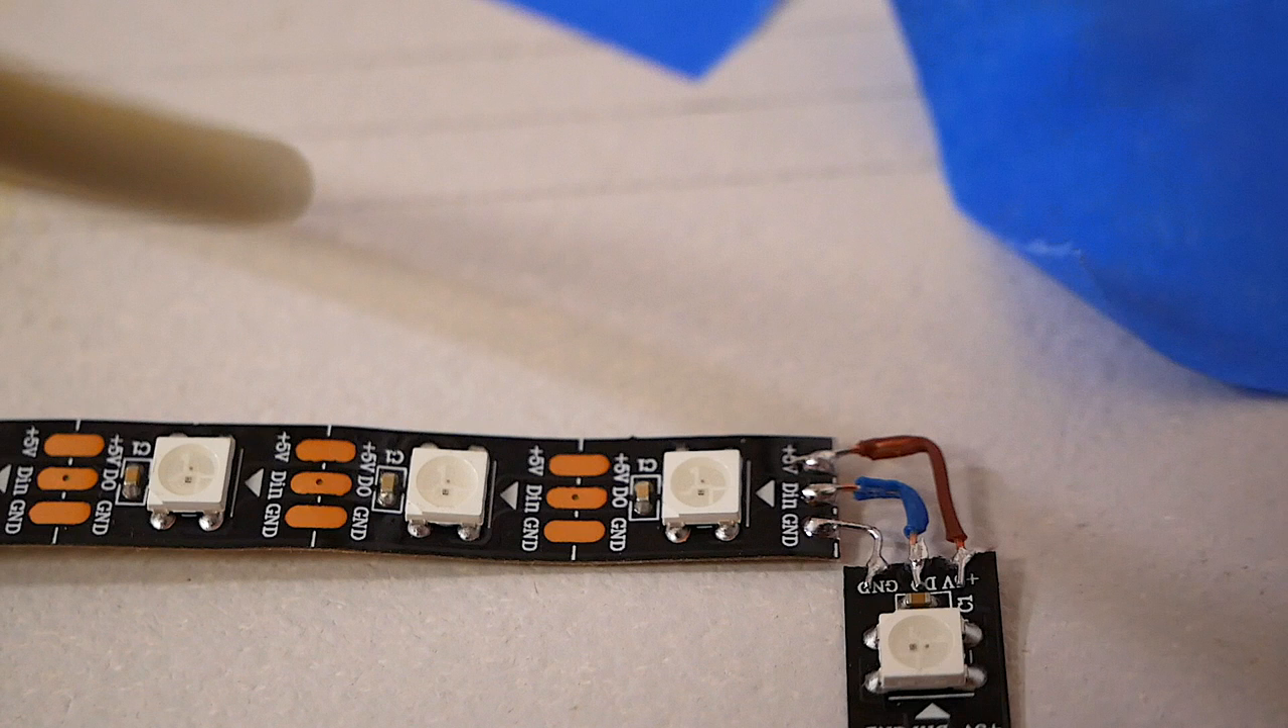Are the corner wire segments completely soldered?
Yes.